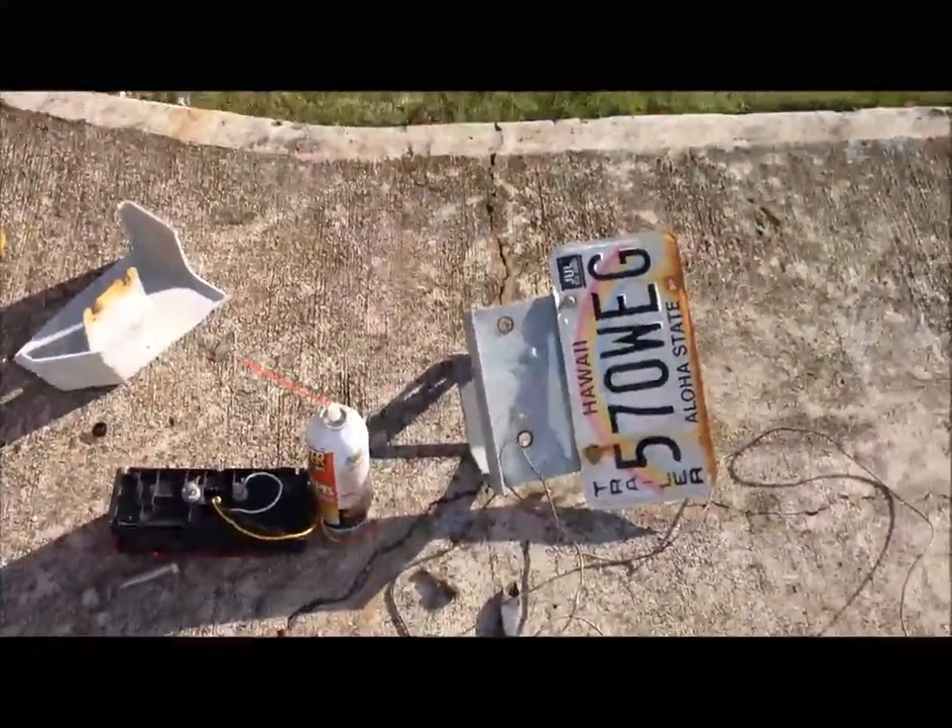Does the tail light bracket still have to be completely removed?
No.